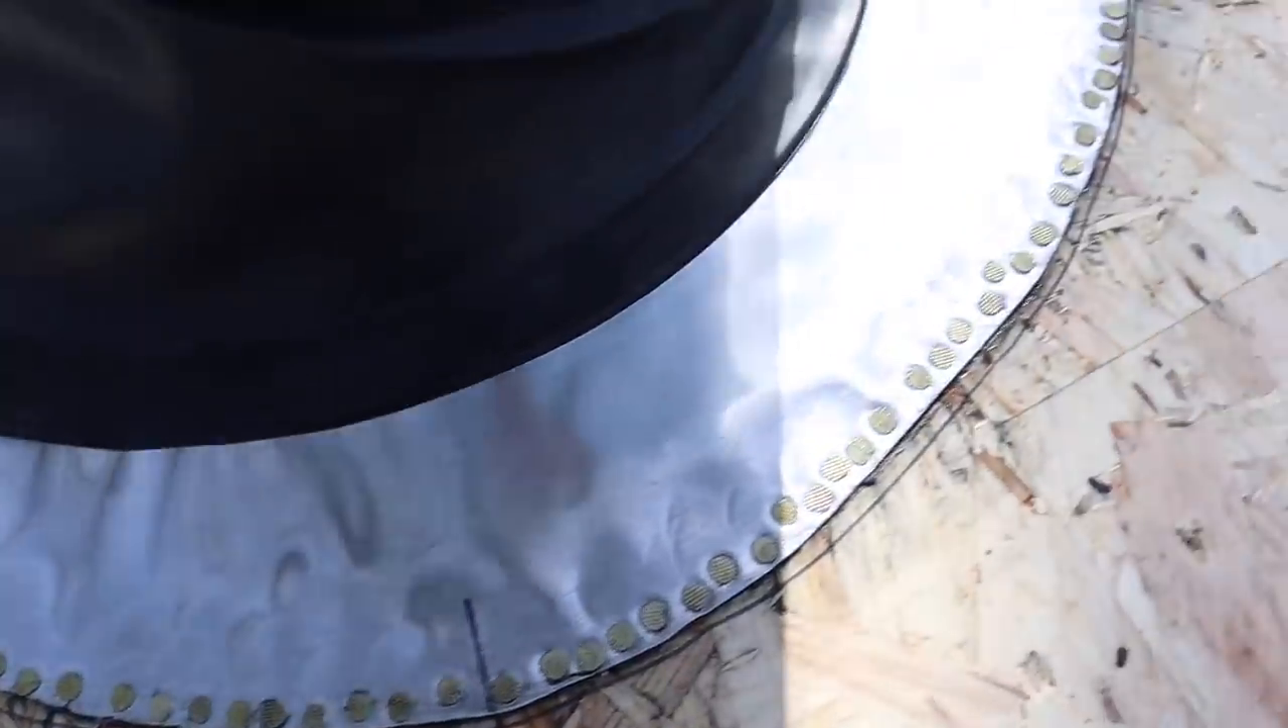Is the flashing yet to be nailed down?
No.